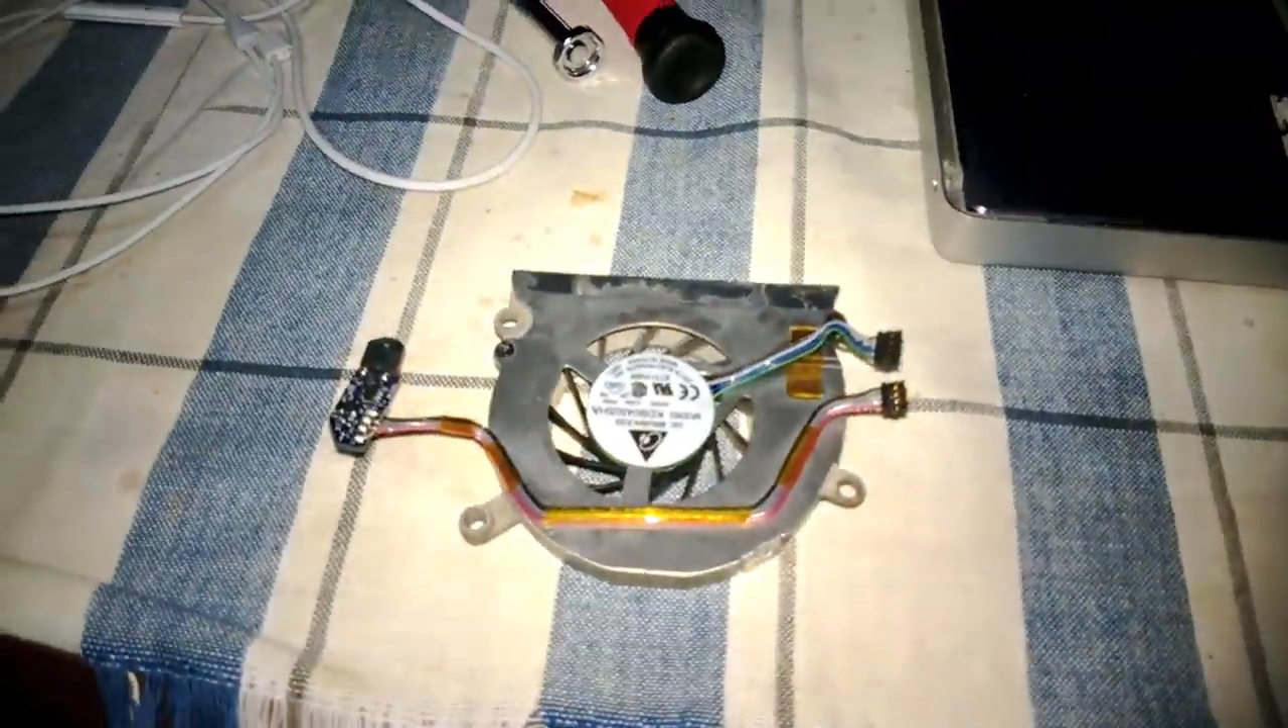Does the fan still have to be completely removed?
No.